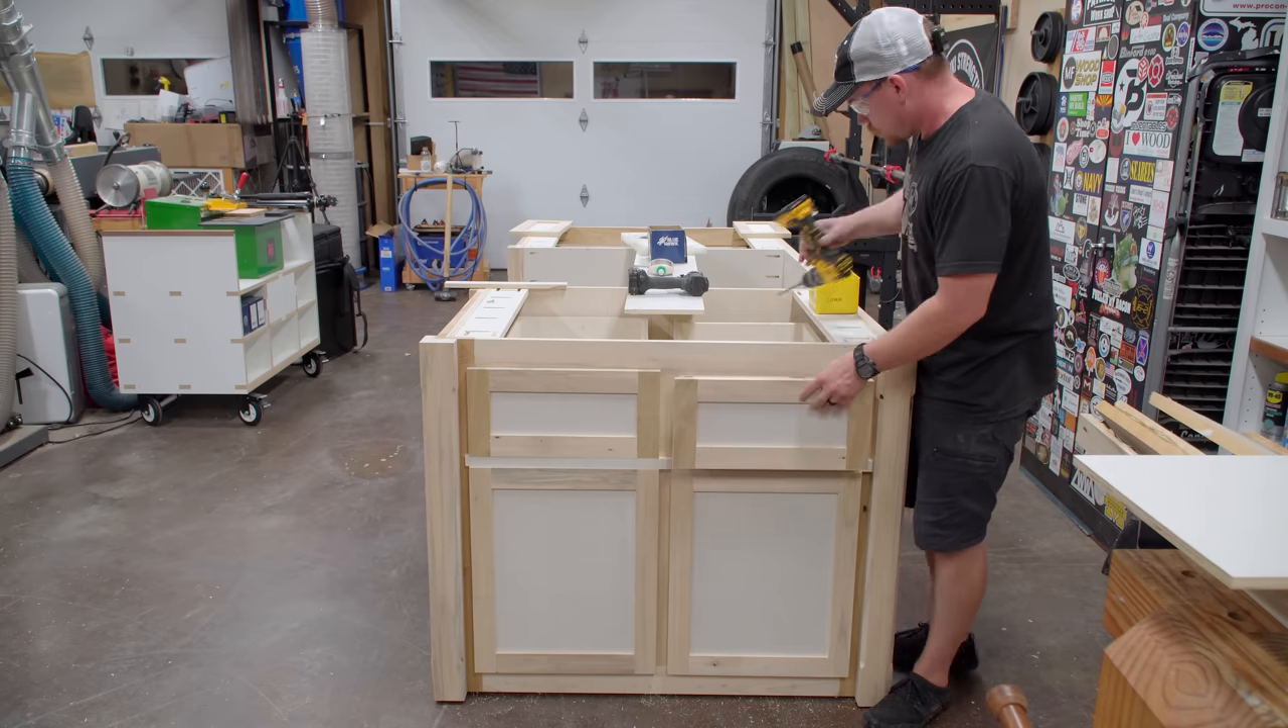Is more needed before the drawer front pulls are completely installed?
Yes.